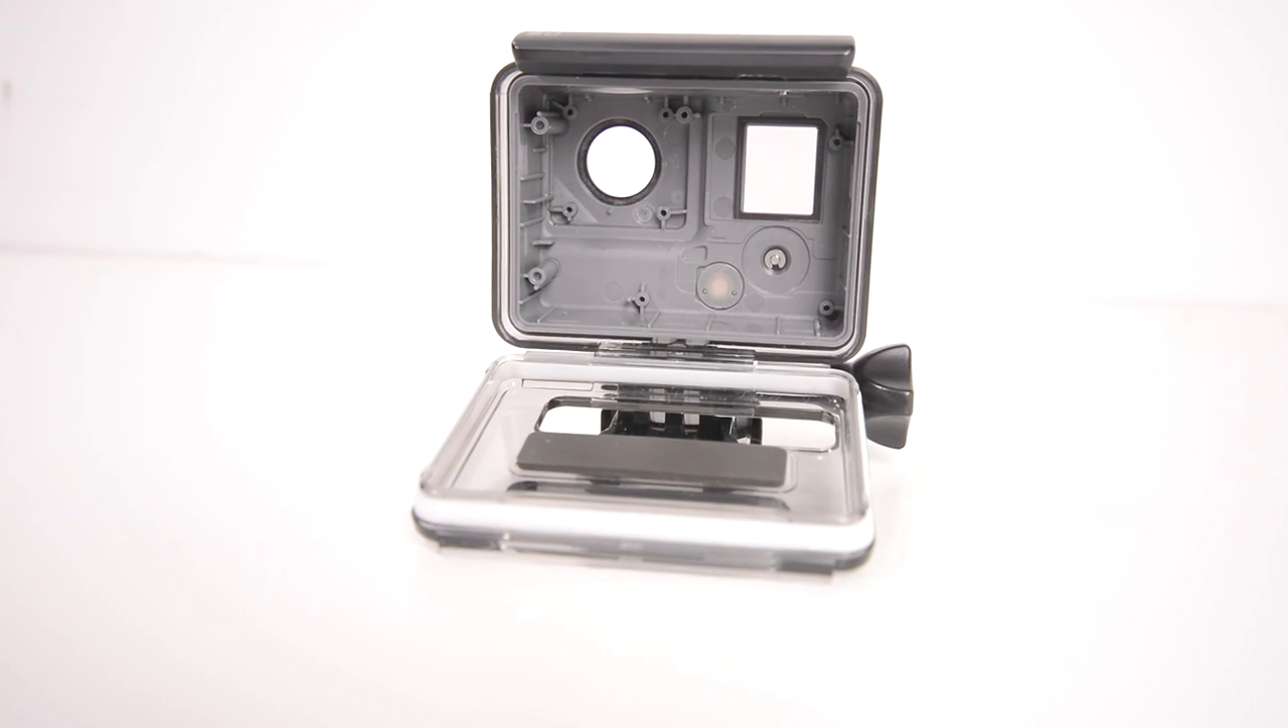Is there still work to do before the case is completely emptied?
No.